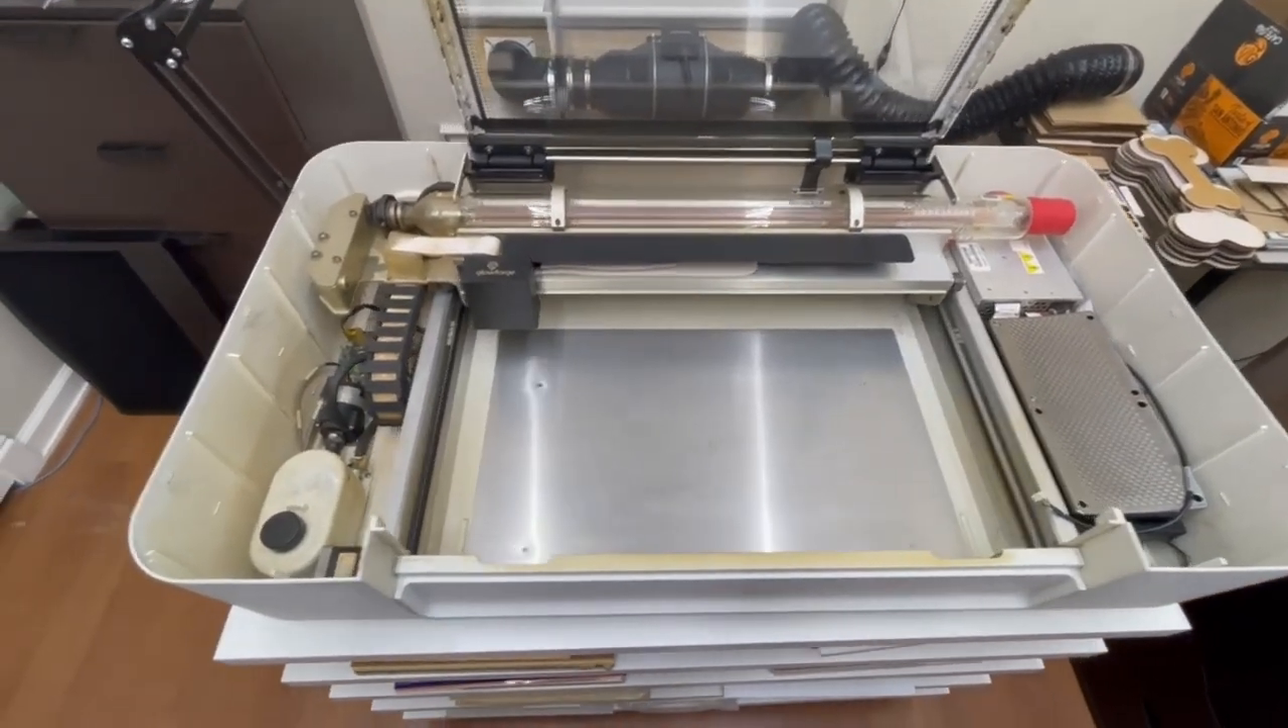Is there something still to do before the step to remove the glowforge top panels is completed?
No.